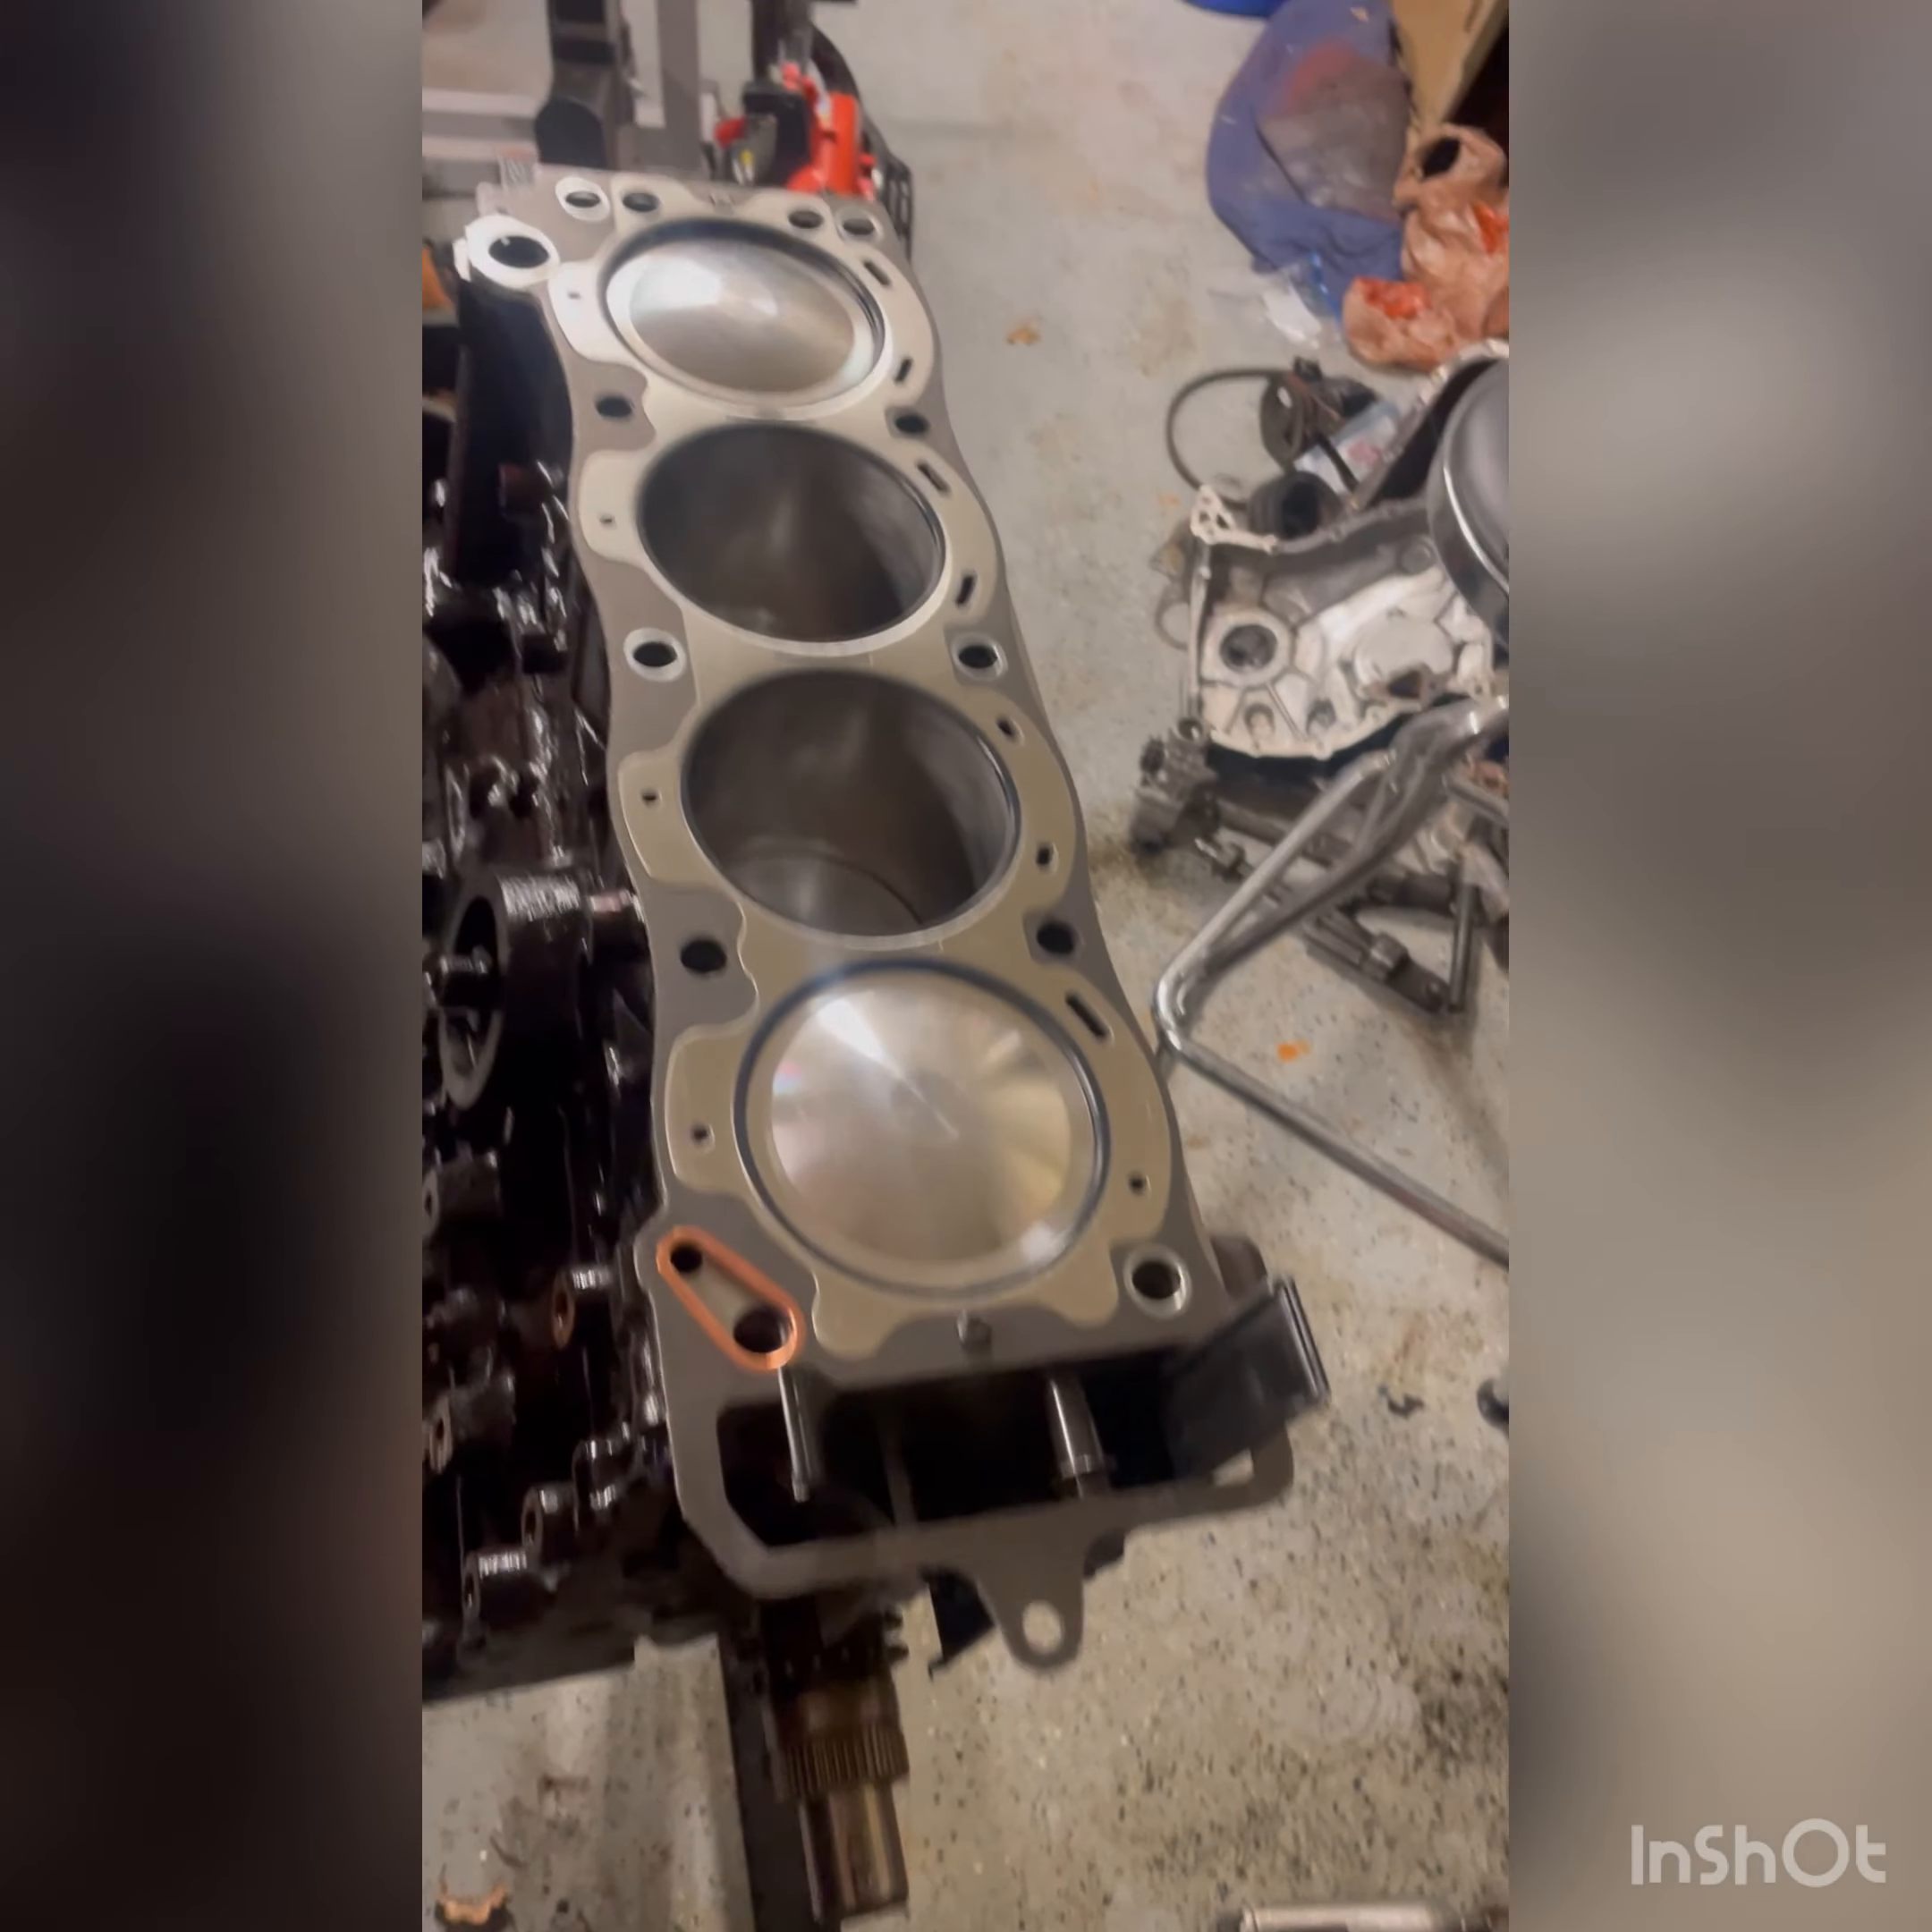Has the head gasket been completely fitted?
Yes.